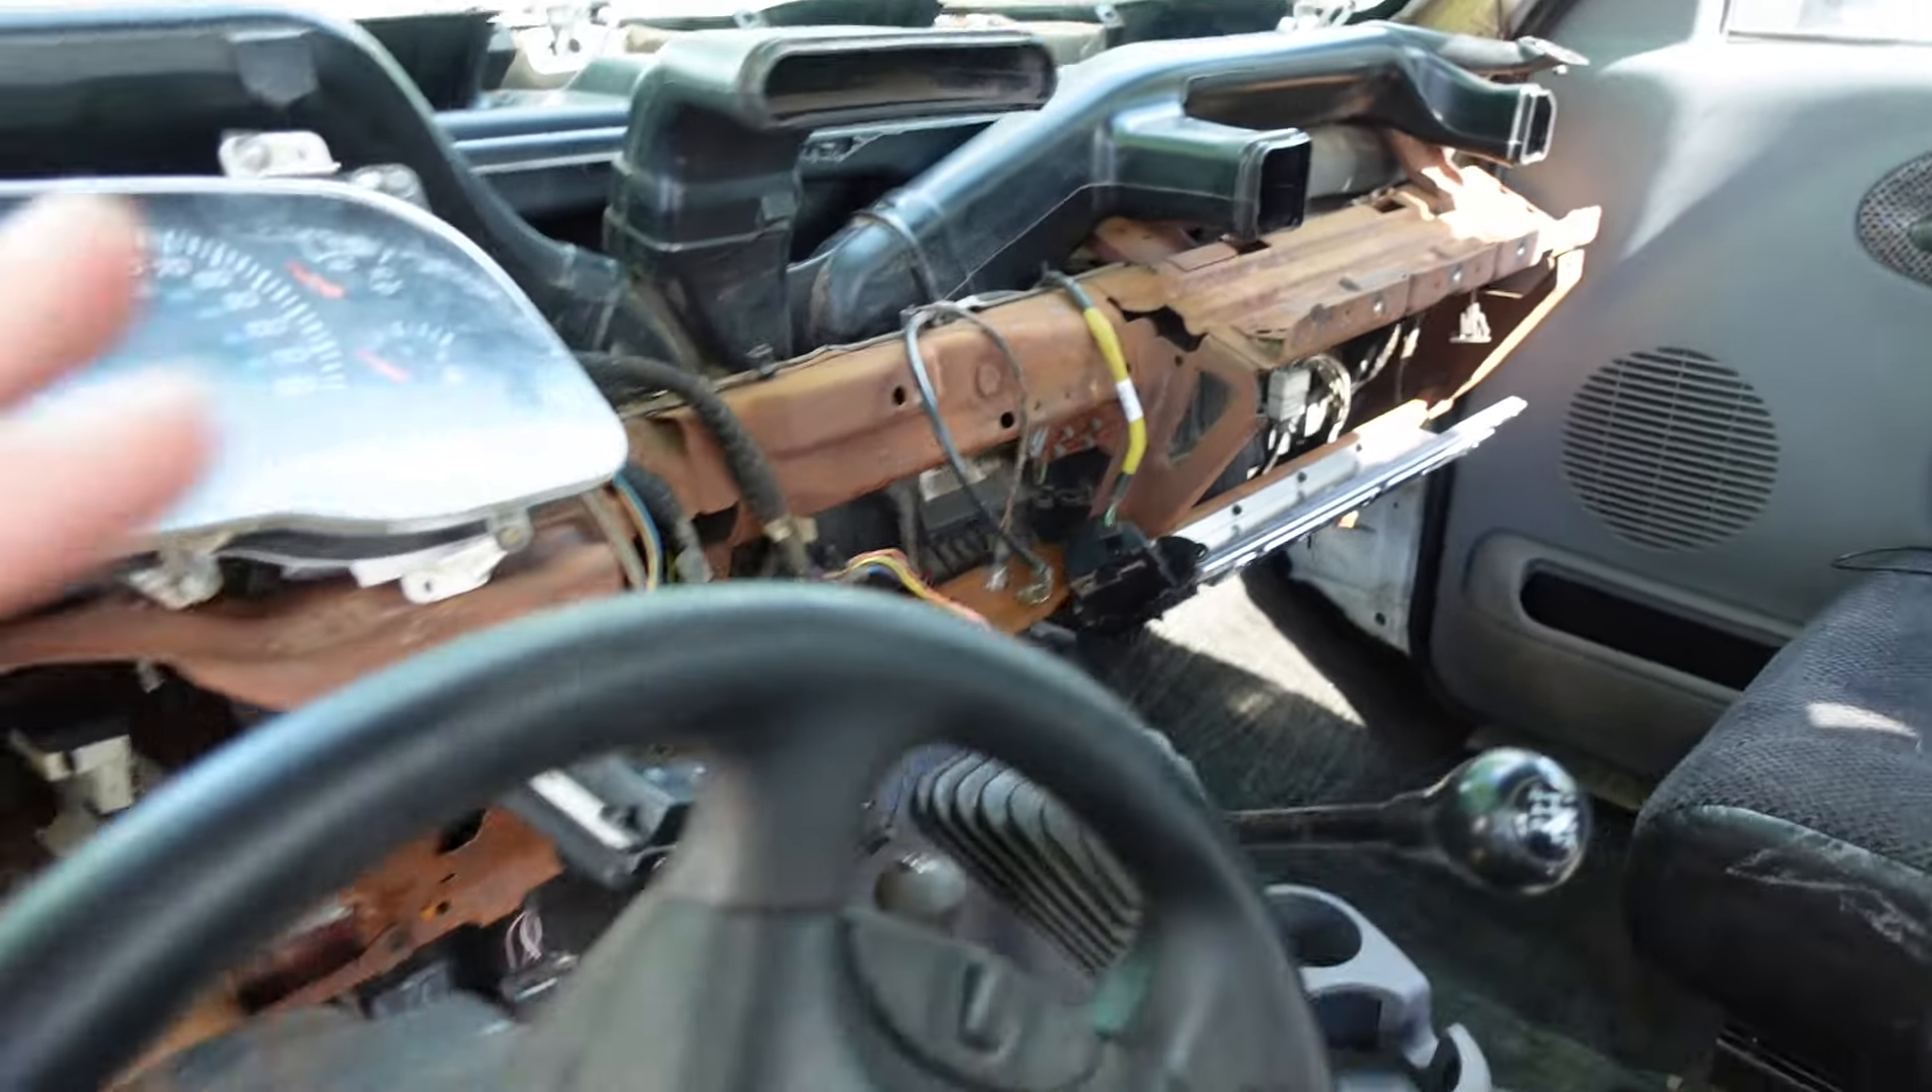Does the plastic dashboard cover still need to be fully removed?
No.